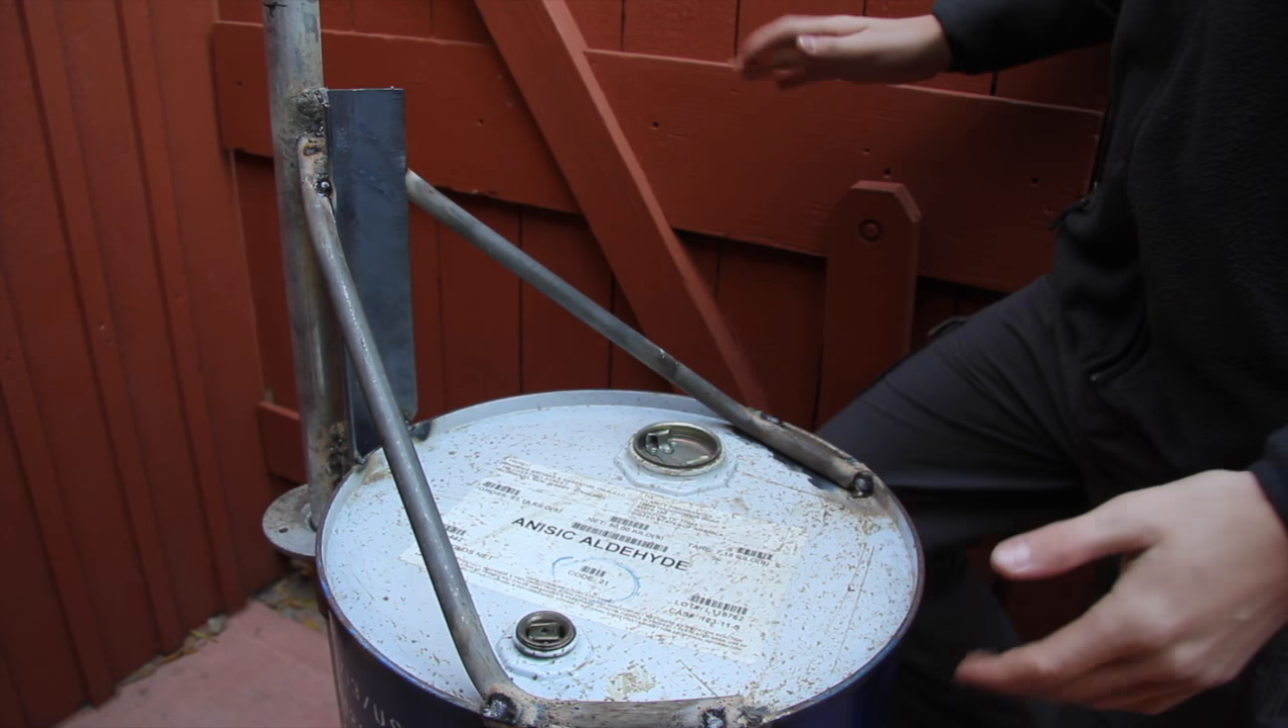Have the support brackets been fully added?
Yes.